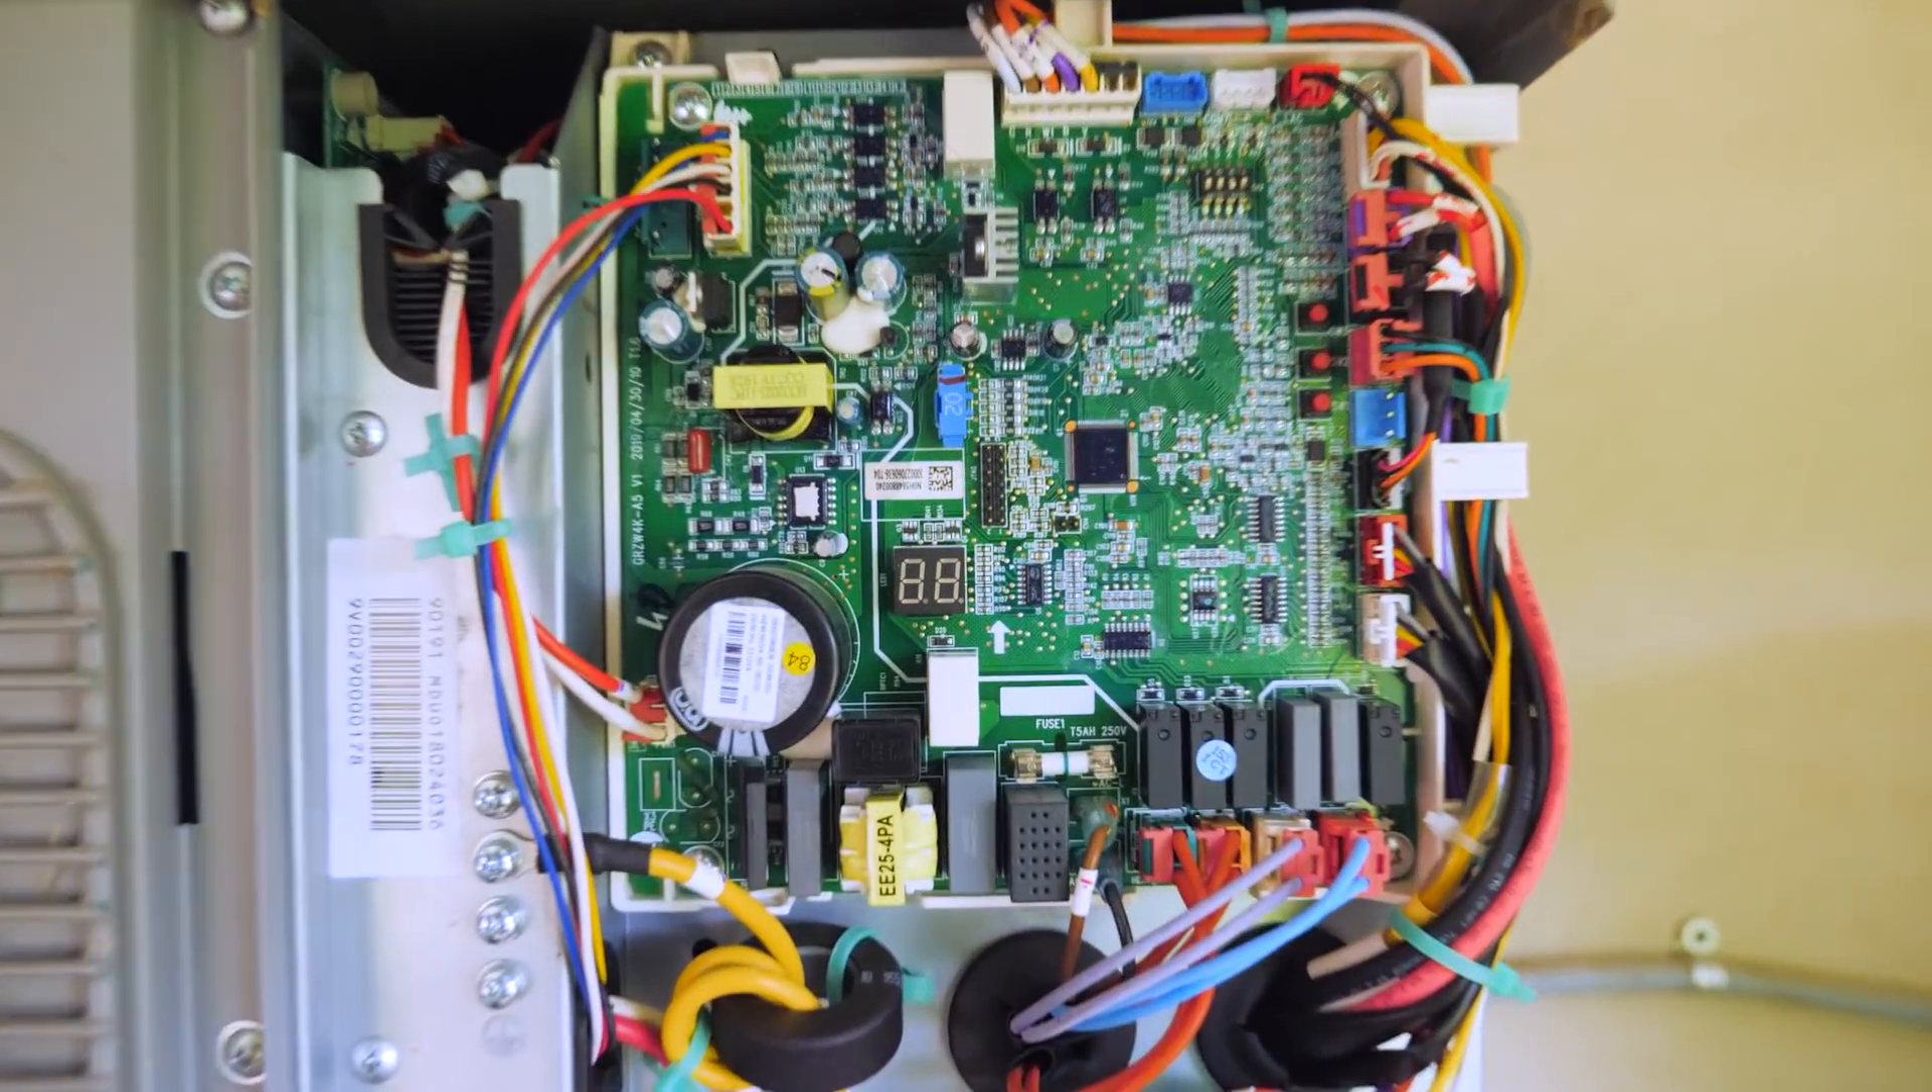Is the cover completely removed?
Yes.